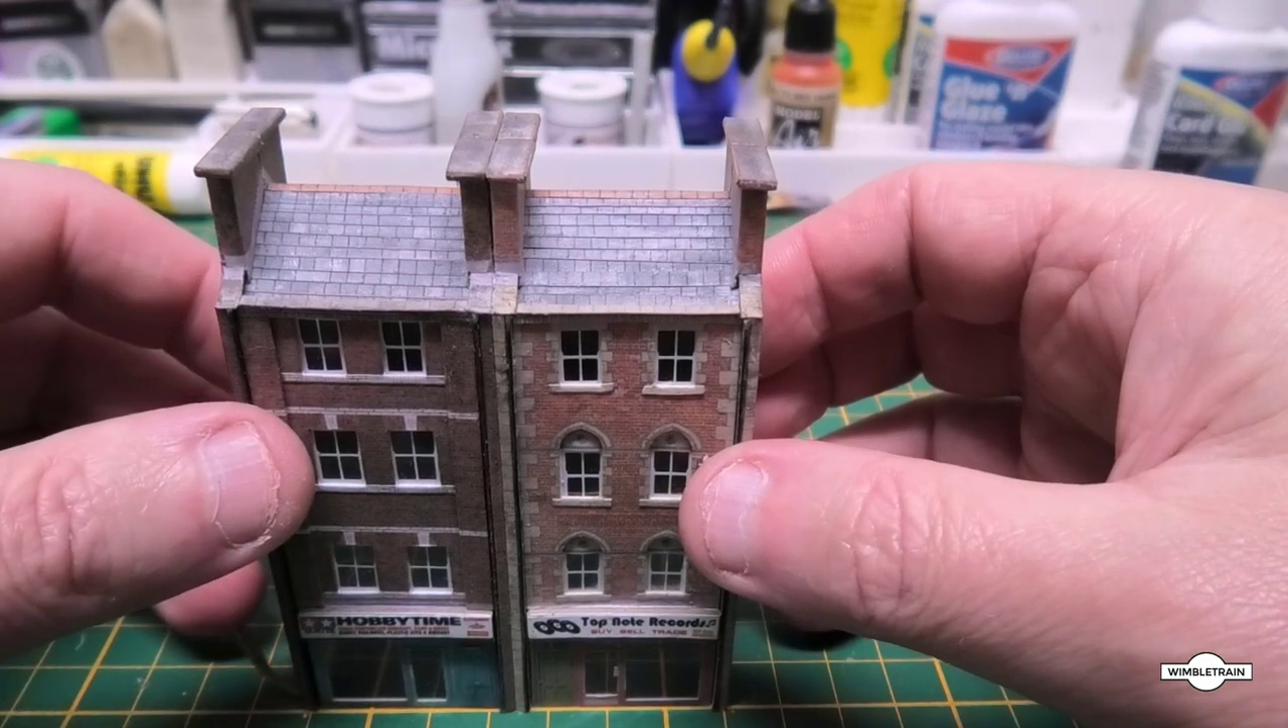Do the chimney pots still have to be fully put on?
Yes.